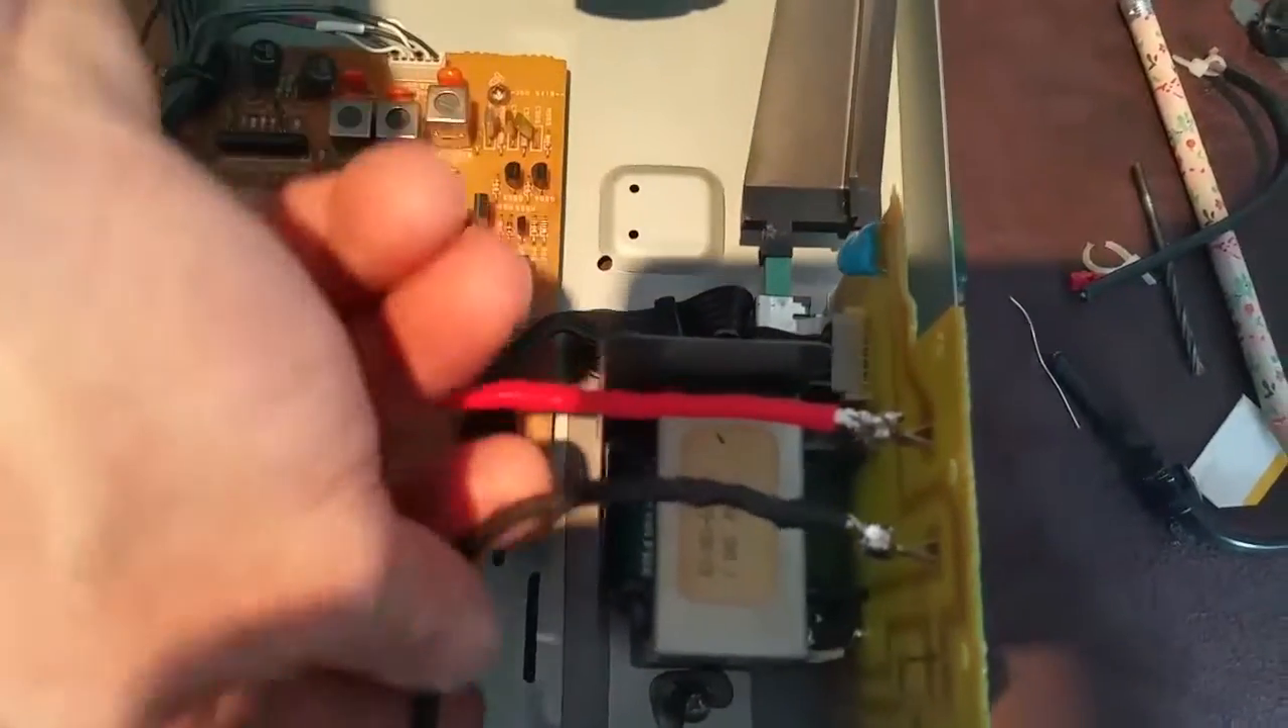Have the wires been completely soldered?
Yes.